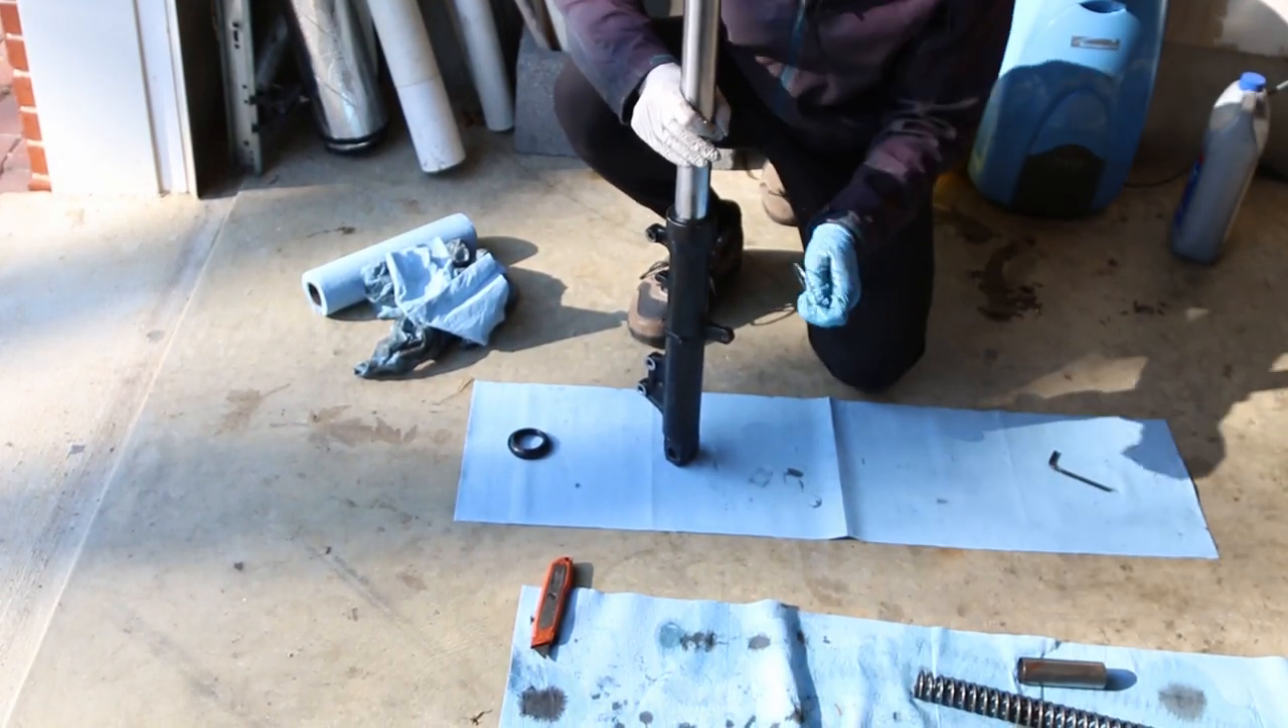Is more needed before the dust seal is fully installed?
Yes.